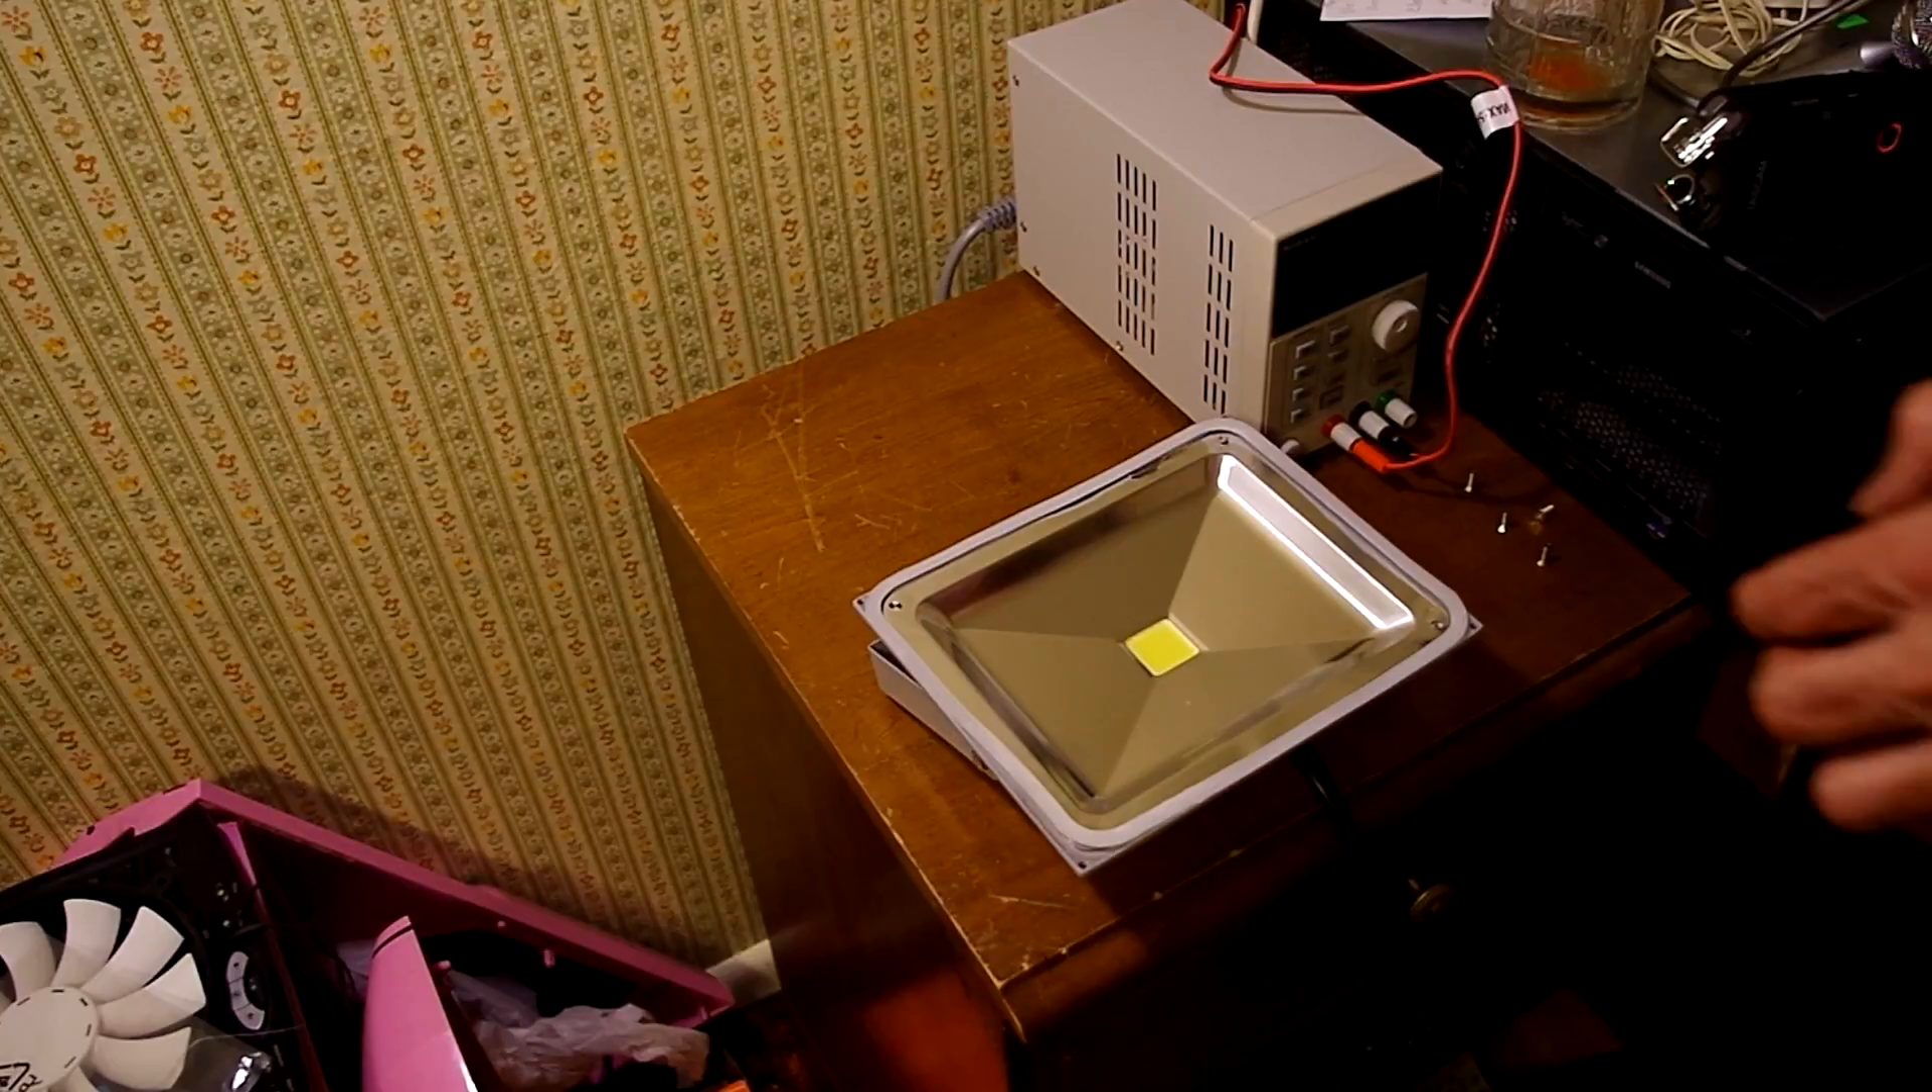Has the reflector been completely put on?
Yes.